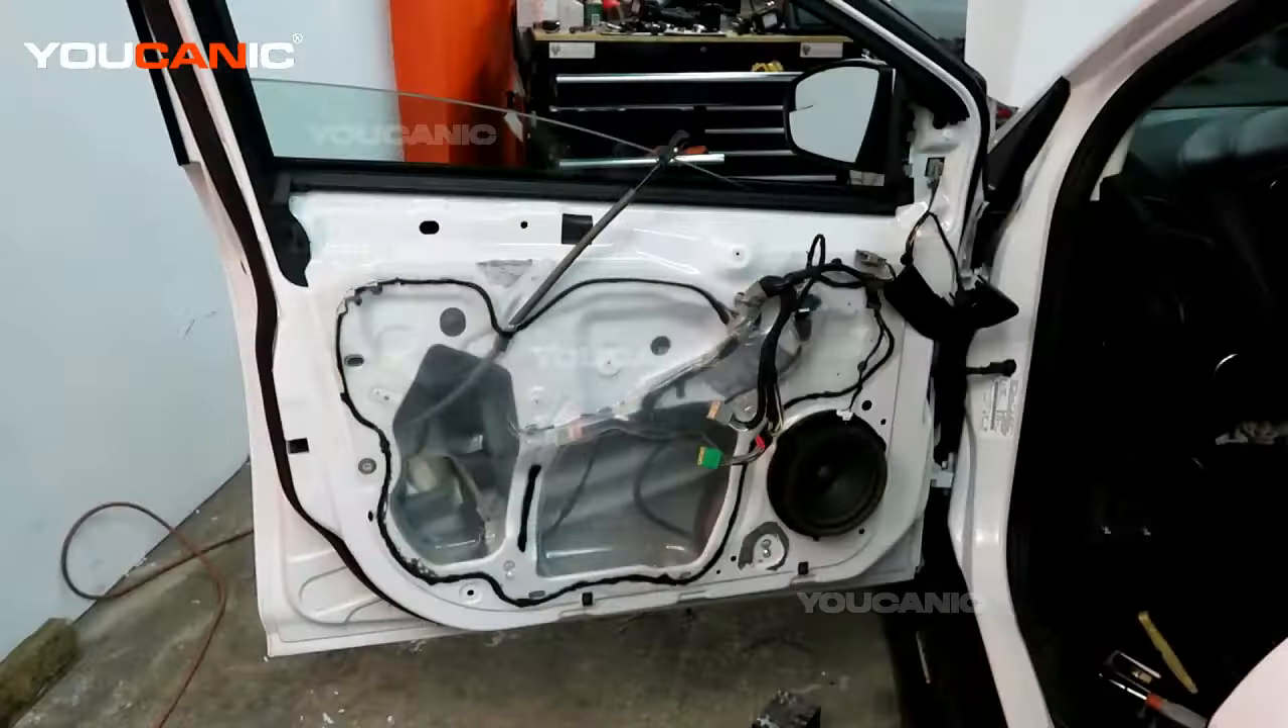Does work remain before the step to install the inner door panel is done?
Yes.